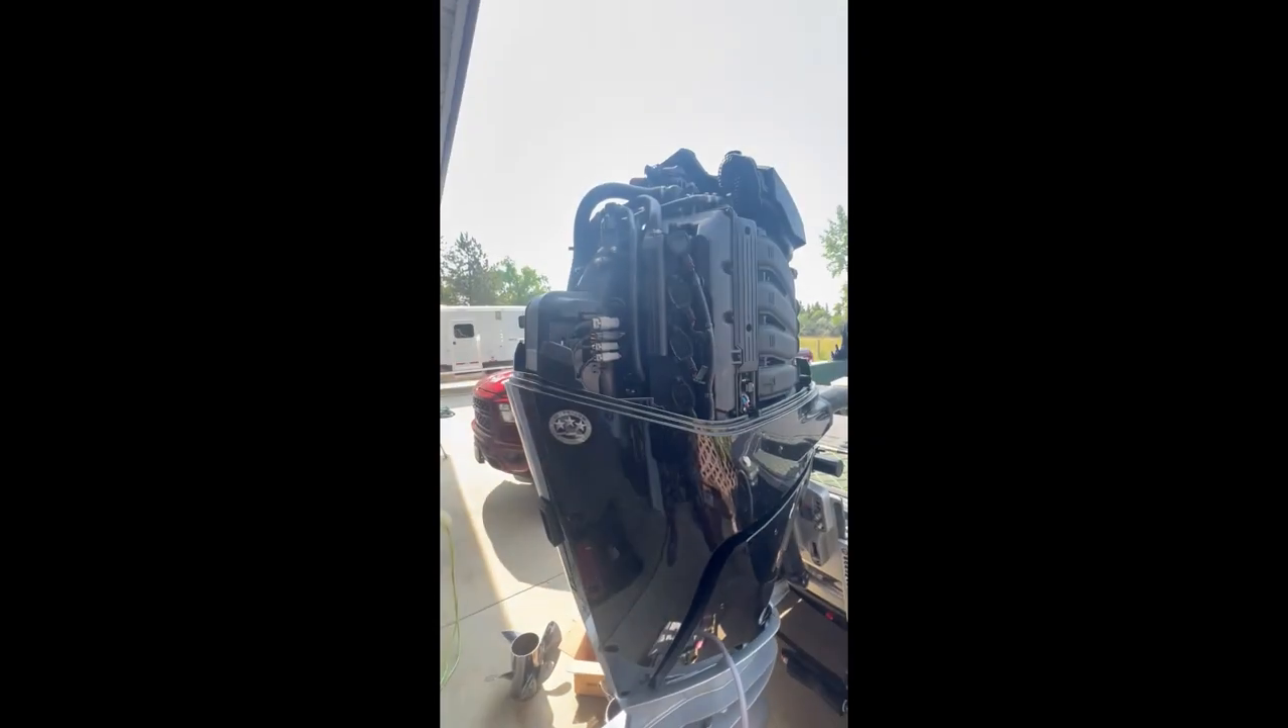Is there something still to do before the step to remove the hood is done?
No.